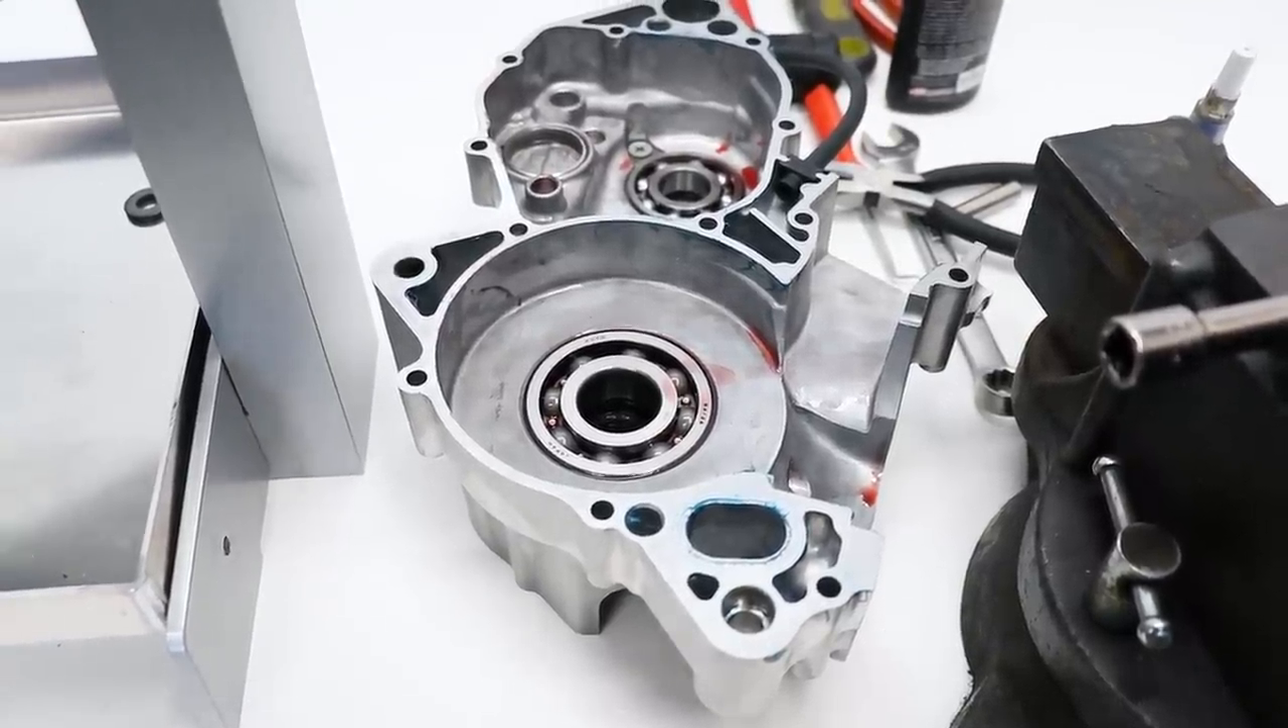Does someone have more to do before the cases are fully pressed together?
Yes.